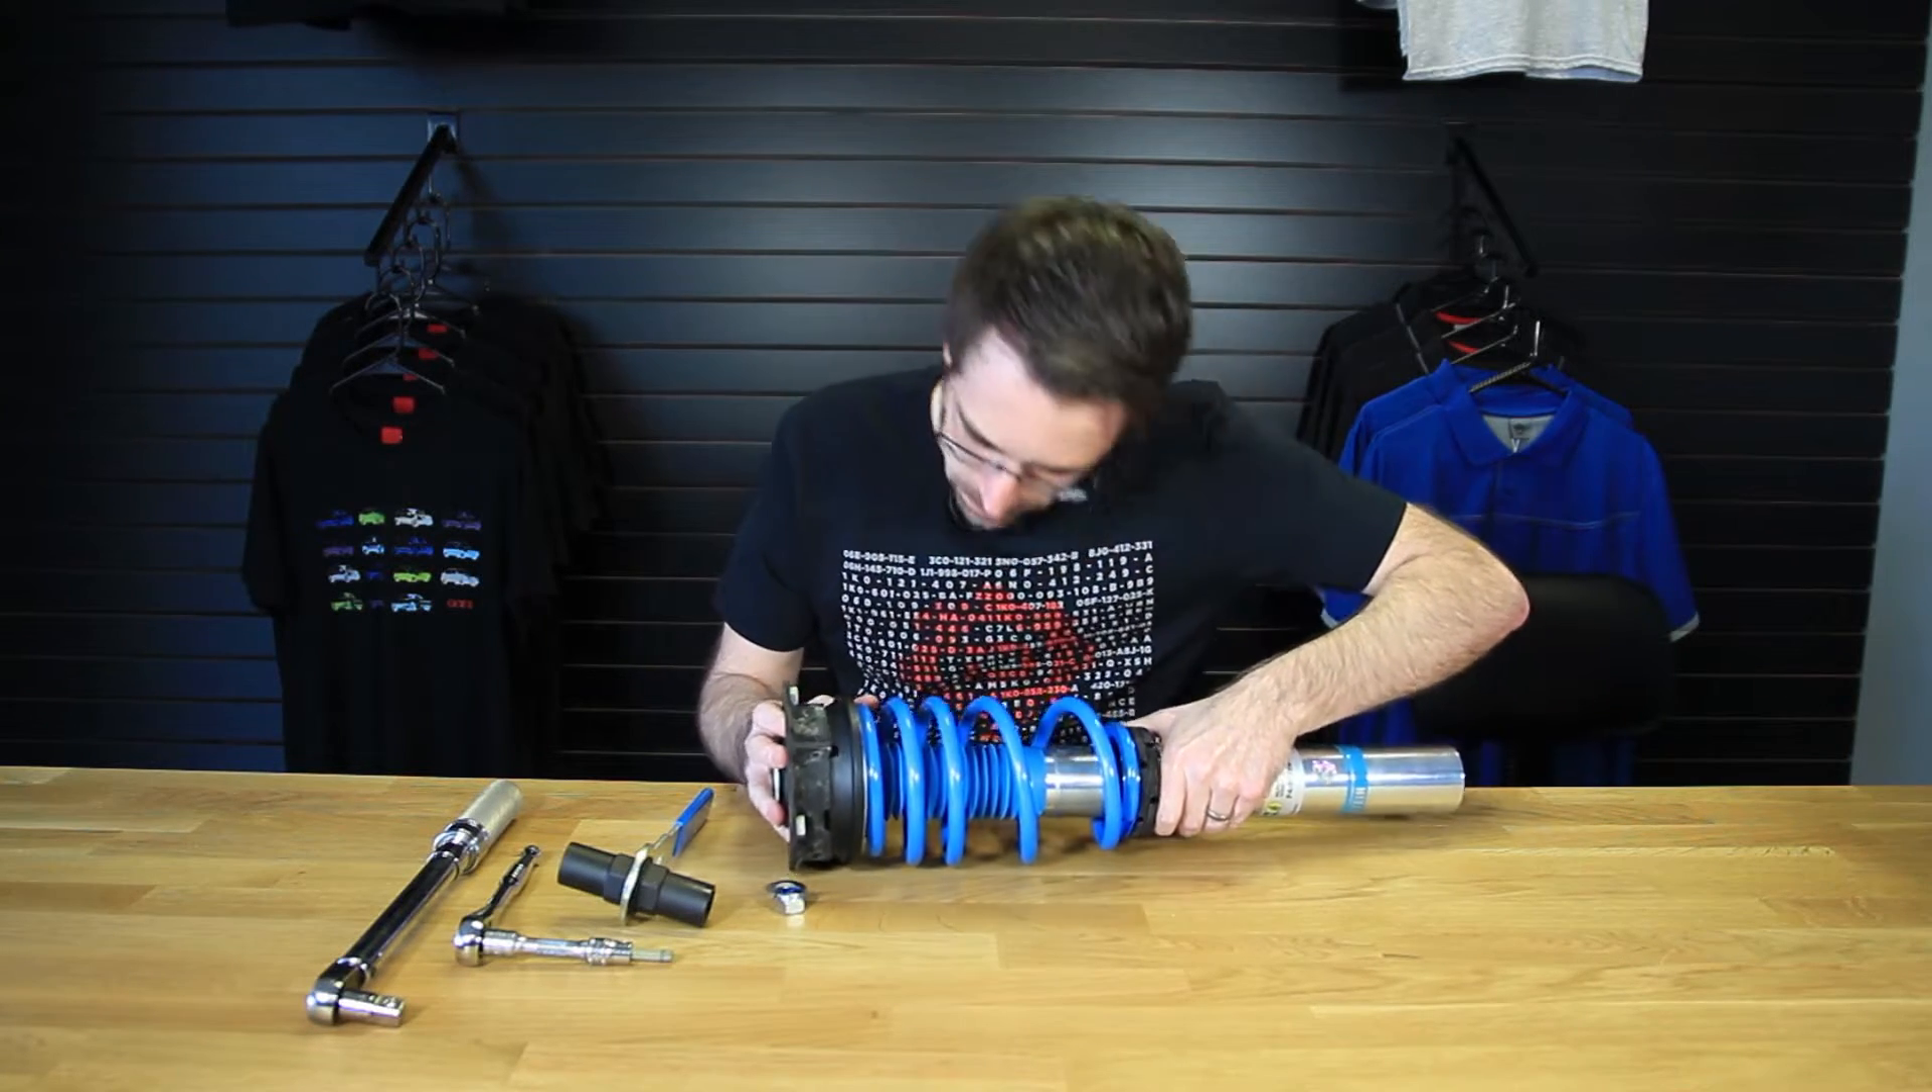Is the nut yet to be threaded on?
Yes.